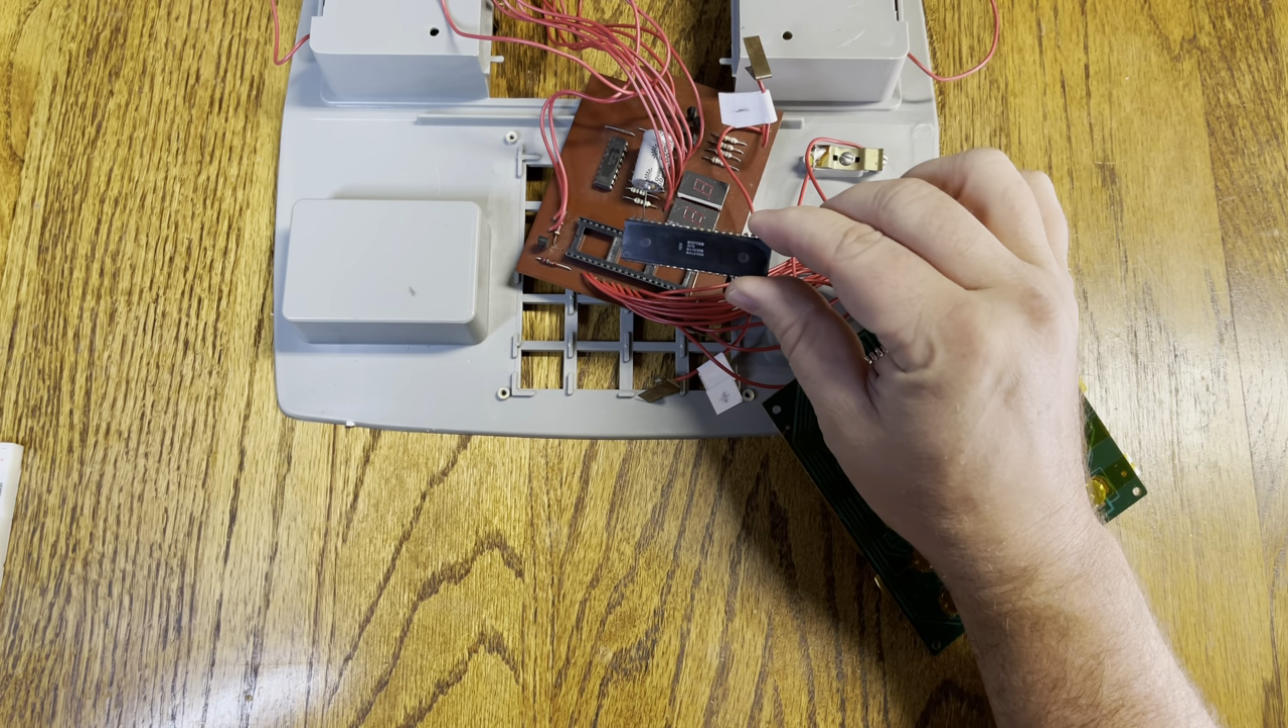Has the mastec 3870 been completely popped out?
Yes.